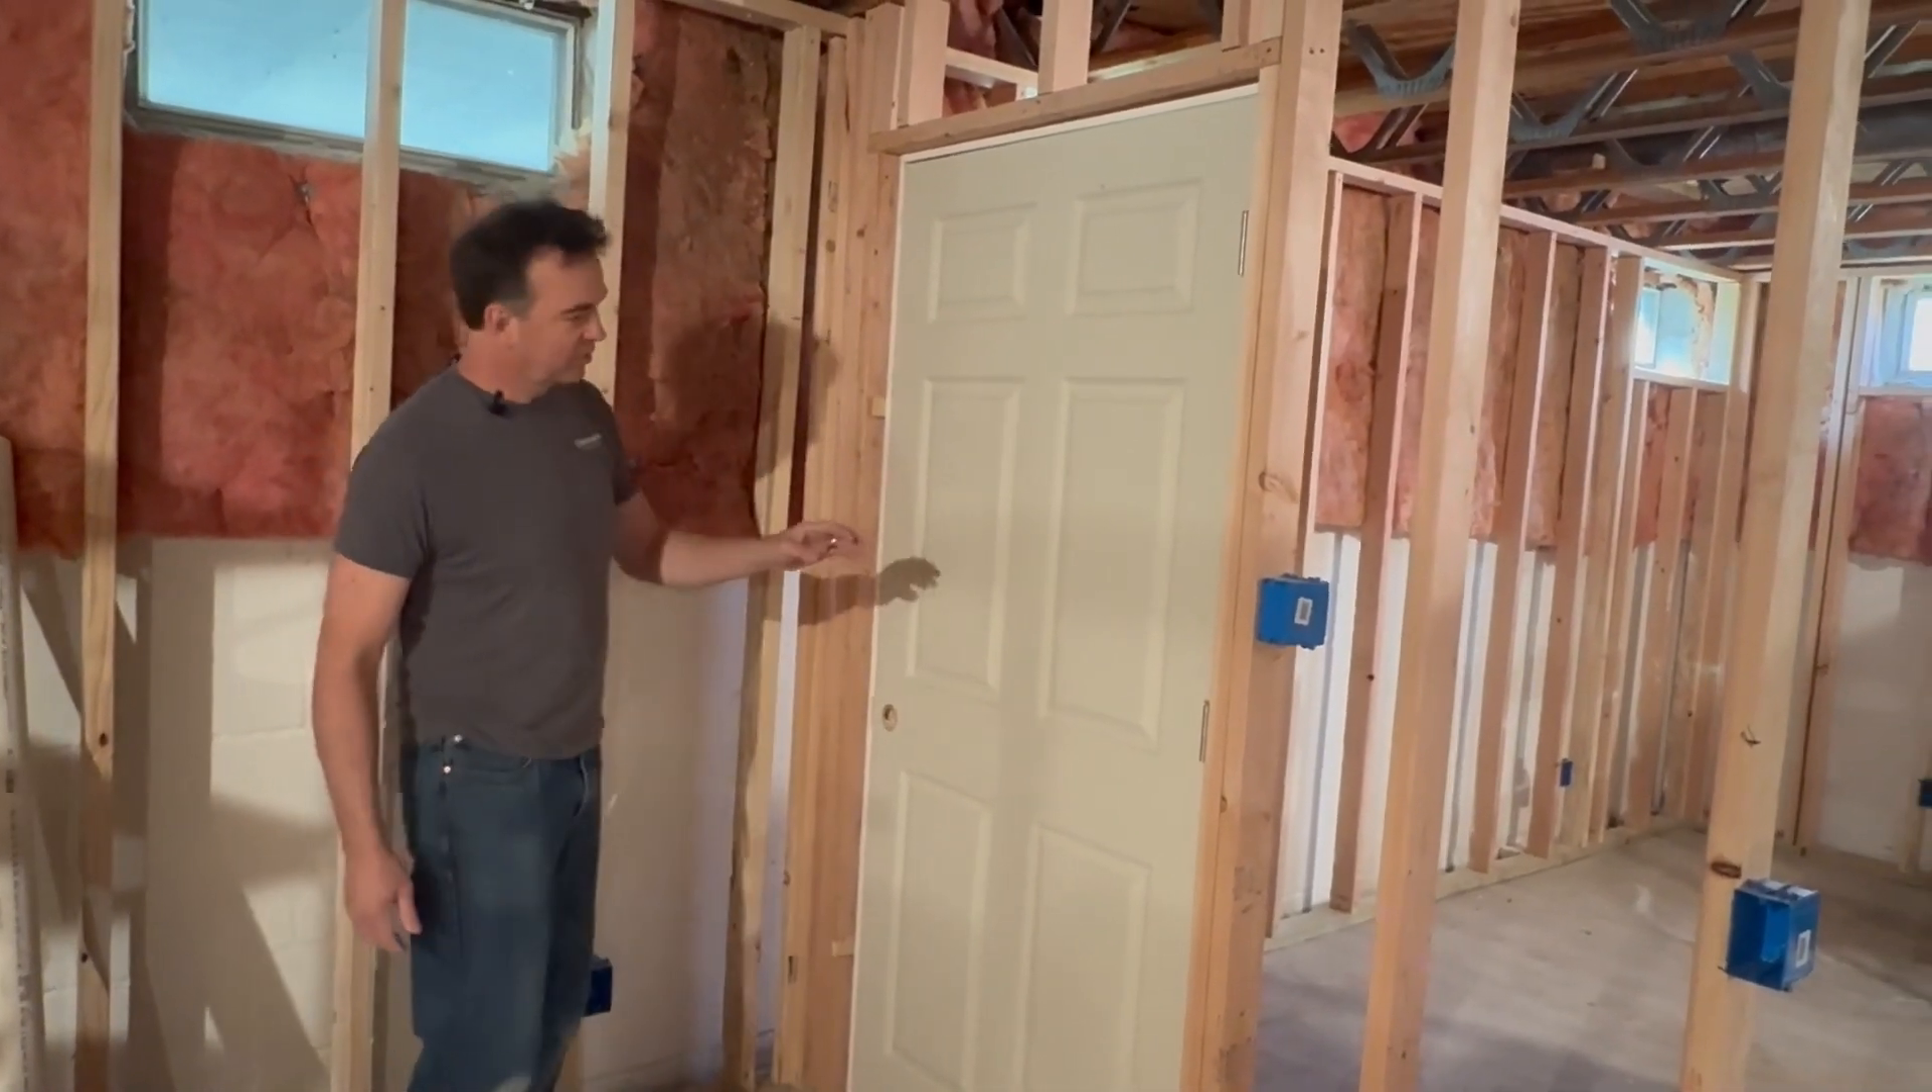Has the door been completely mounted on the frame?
Yes.